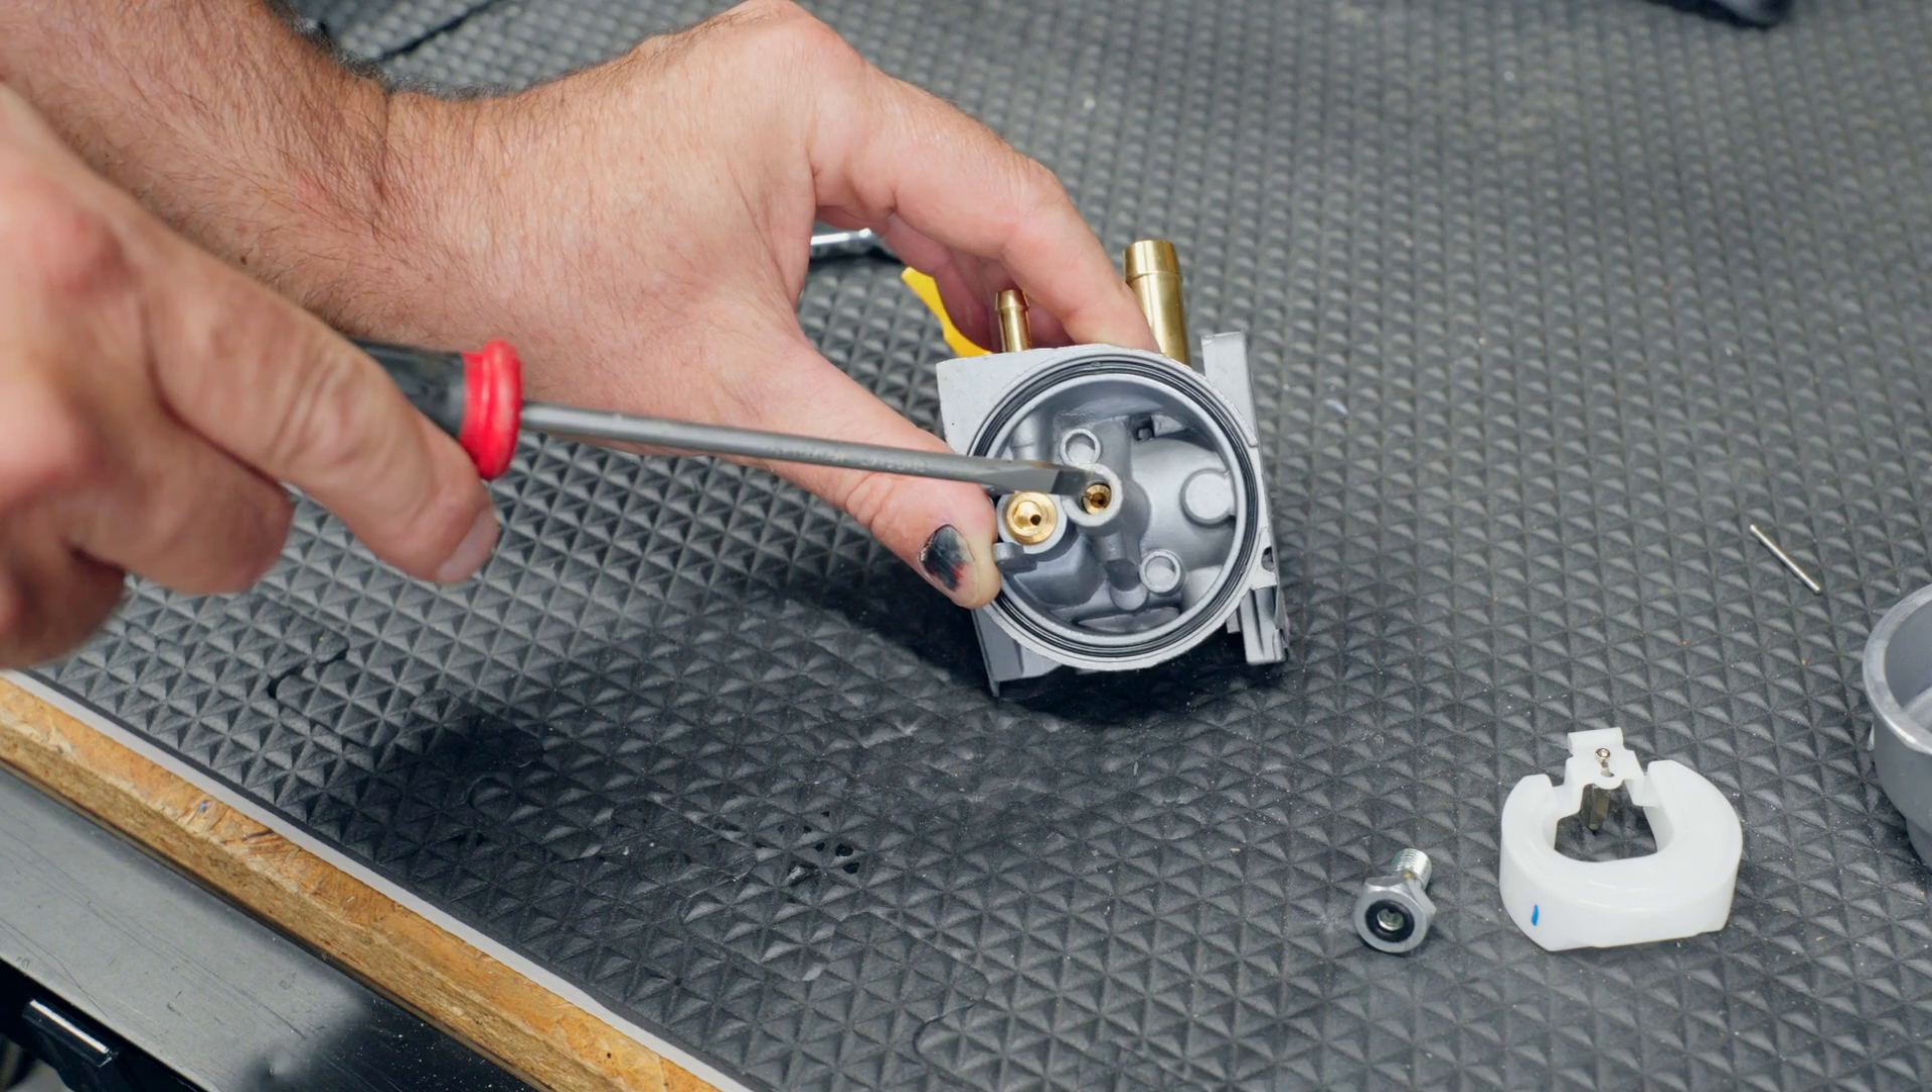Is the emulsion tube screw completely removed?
No.